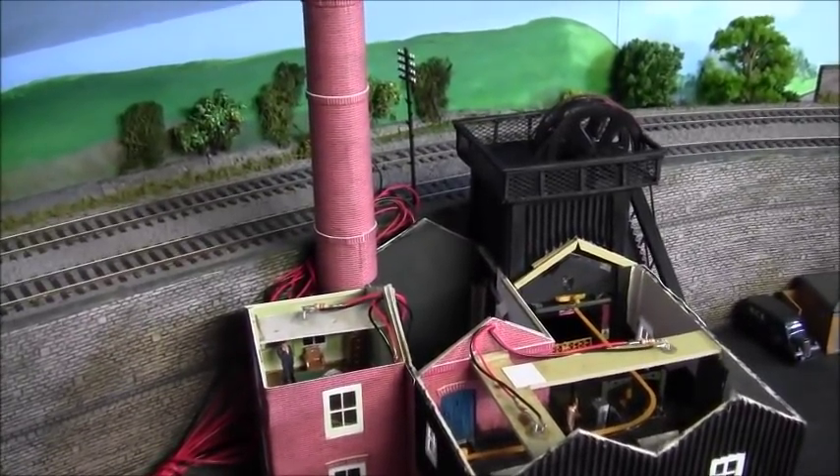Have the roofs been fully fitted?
No.